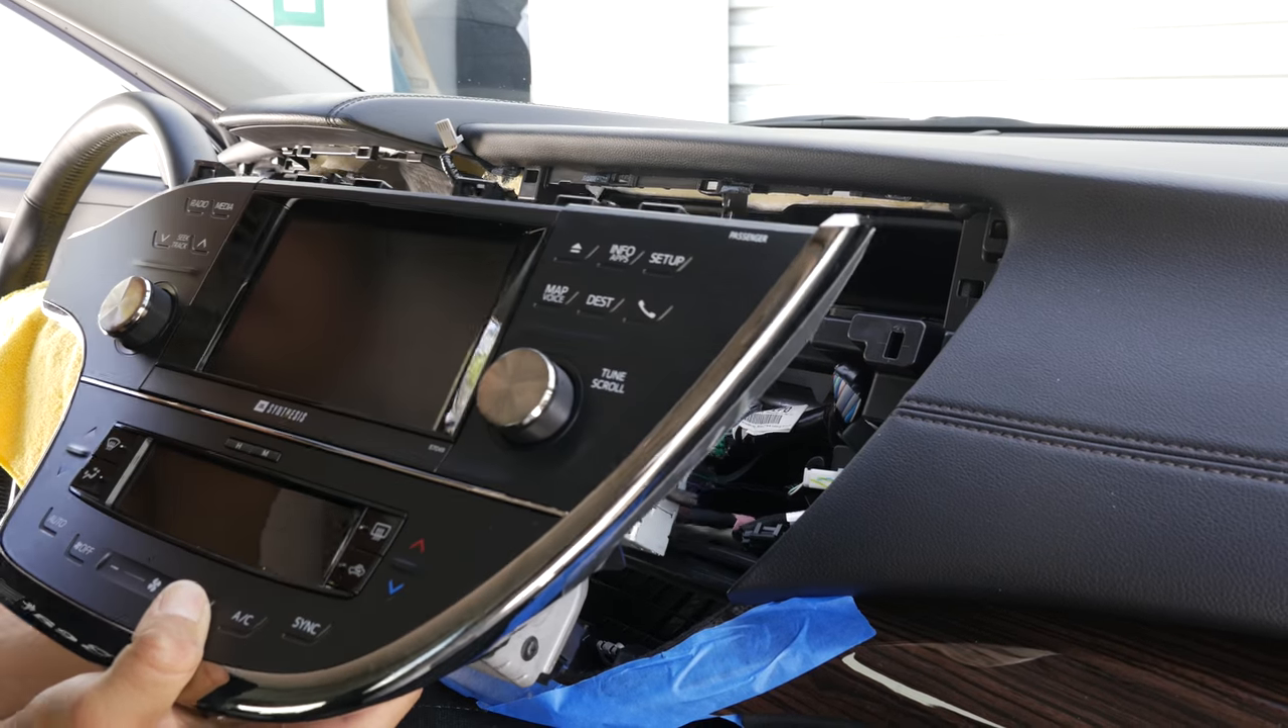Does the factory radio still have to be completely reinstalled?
Yes.